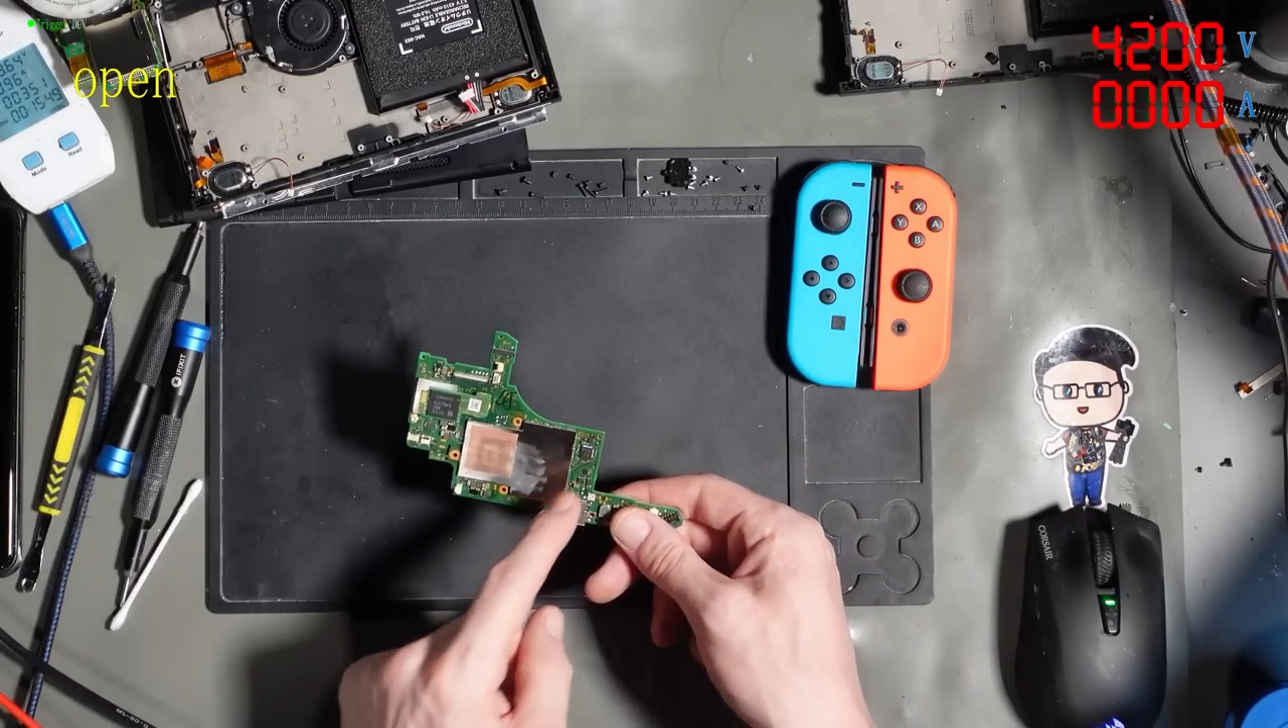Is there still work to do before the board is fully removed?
No.